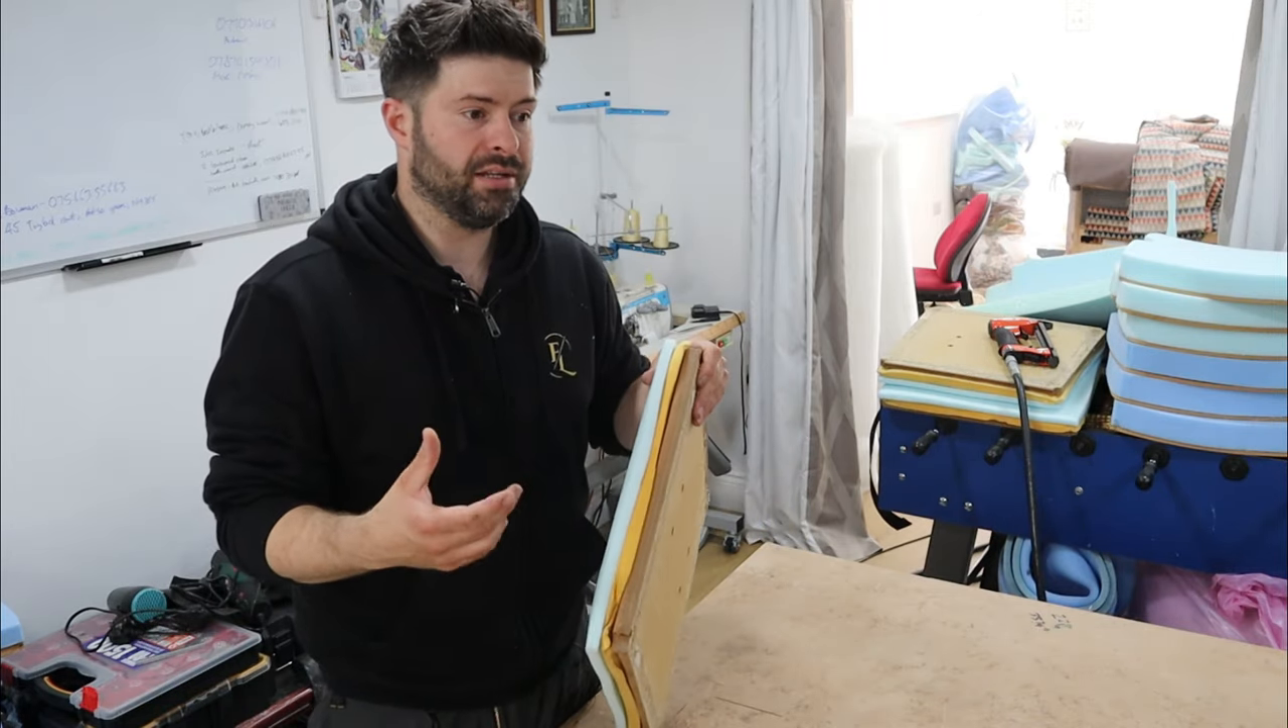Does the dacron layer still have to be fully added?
Yes.